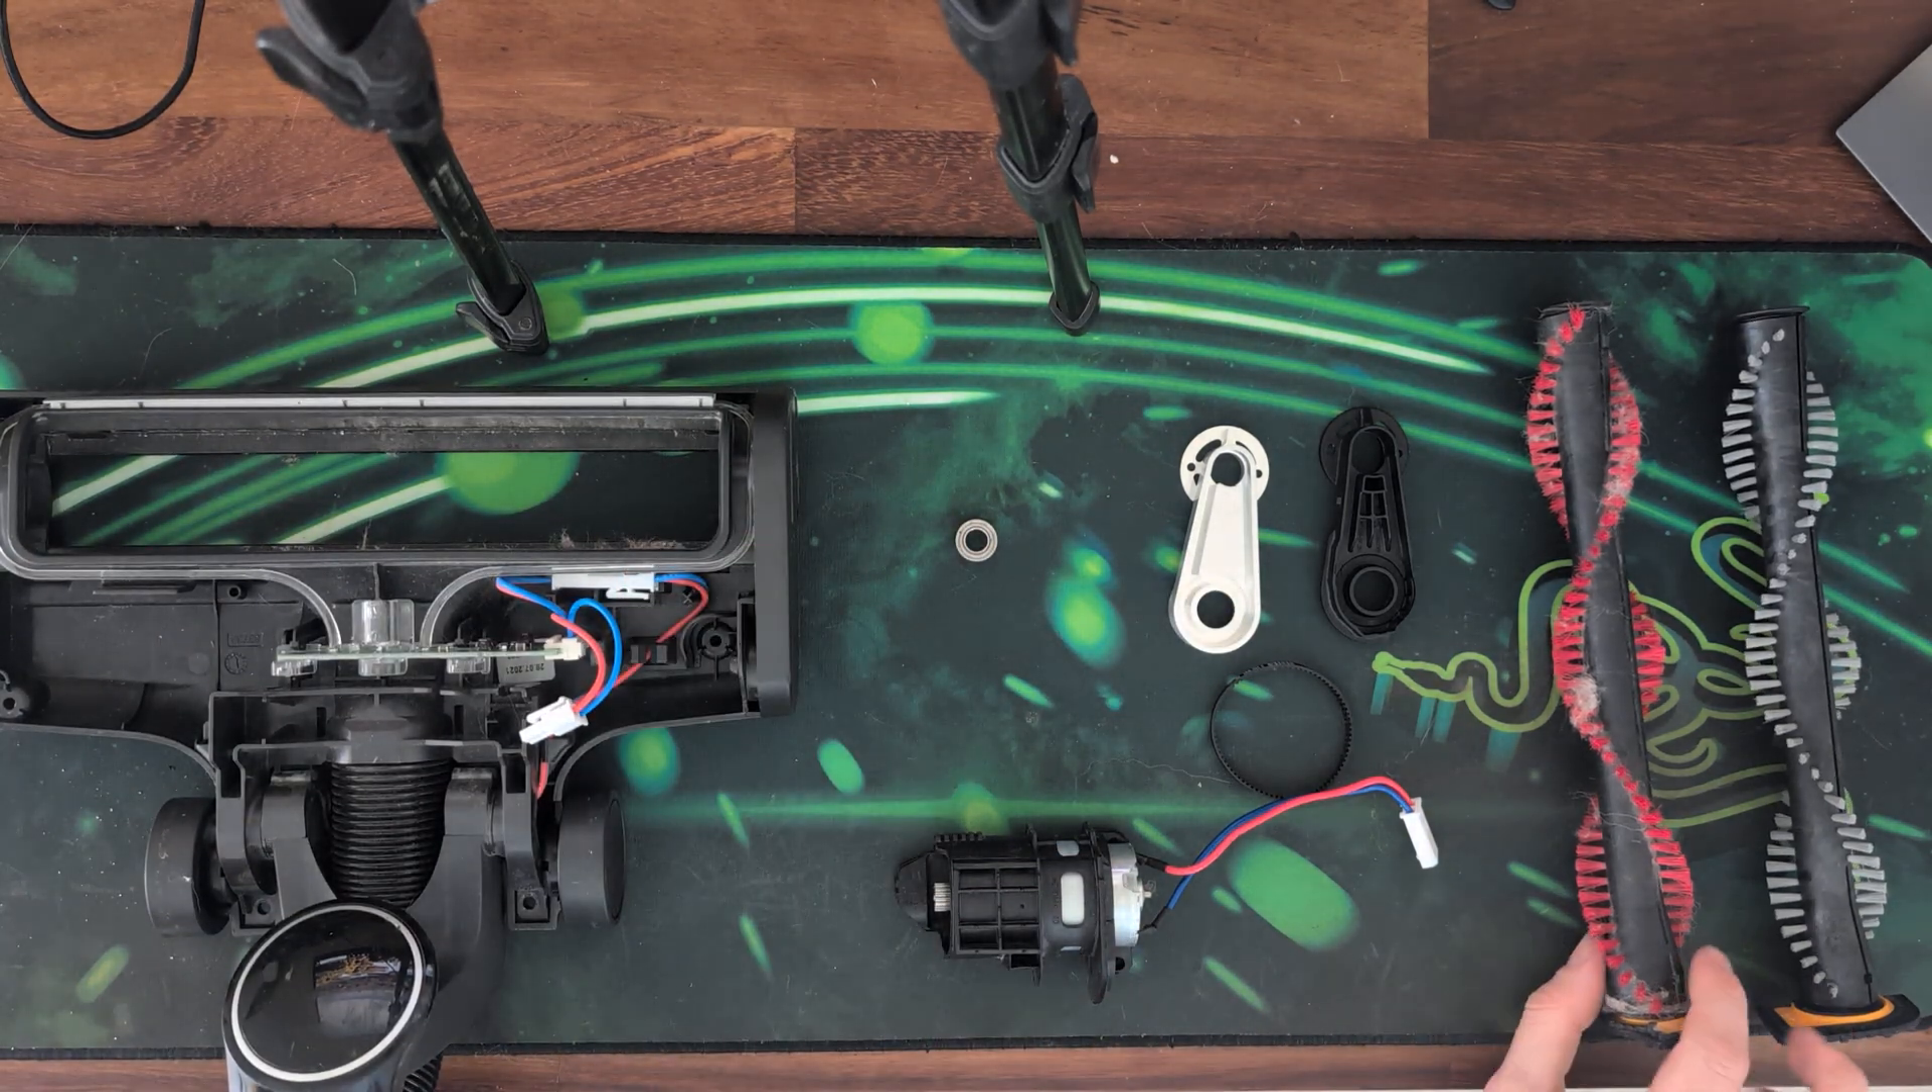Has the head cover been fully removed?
Yes.